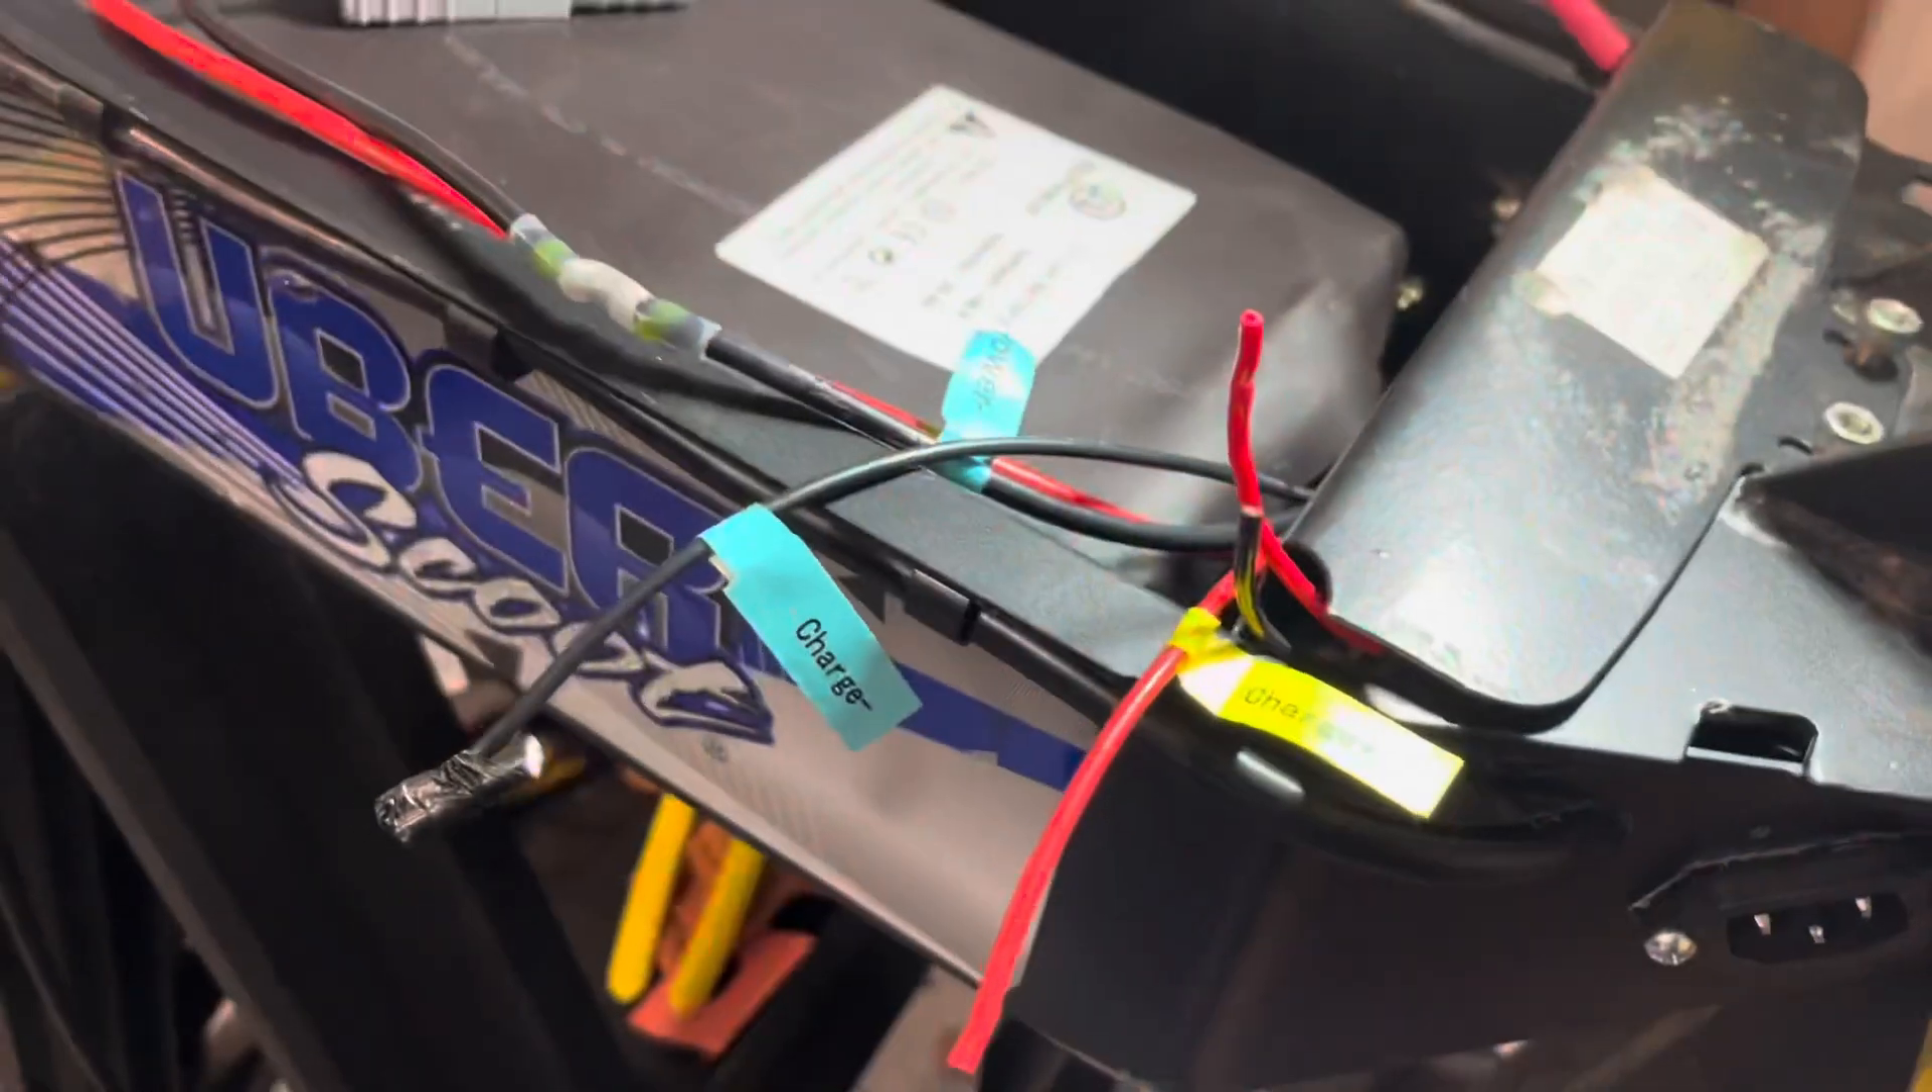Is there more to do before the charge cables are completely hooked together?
Yes.